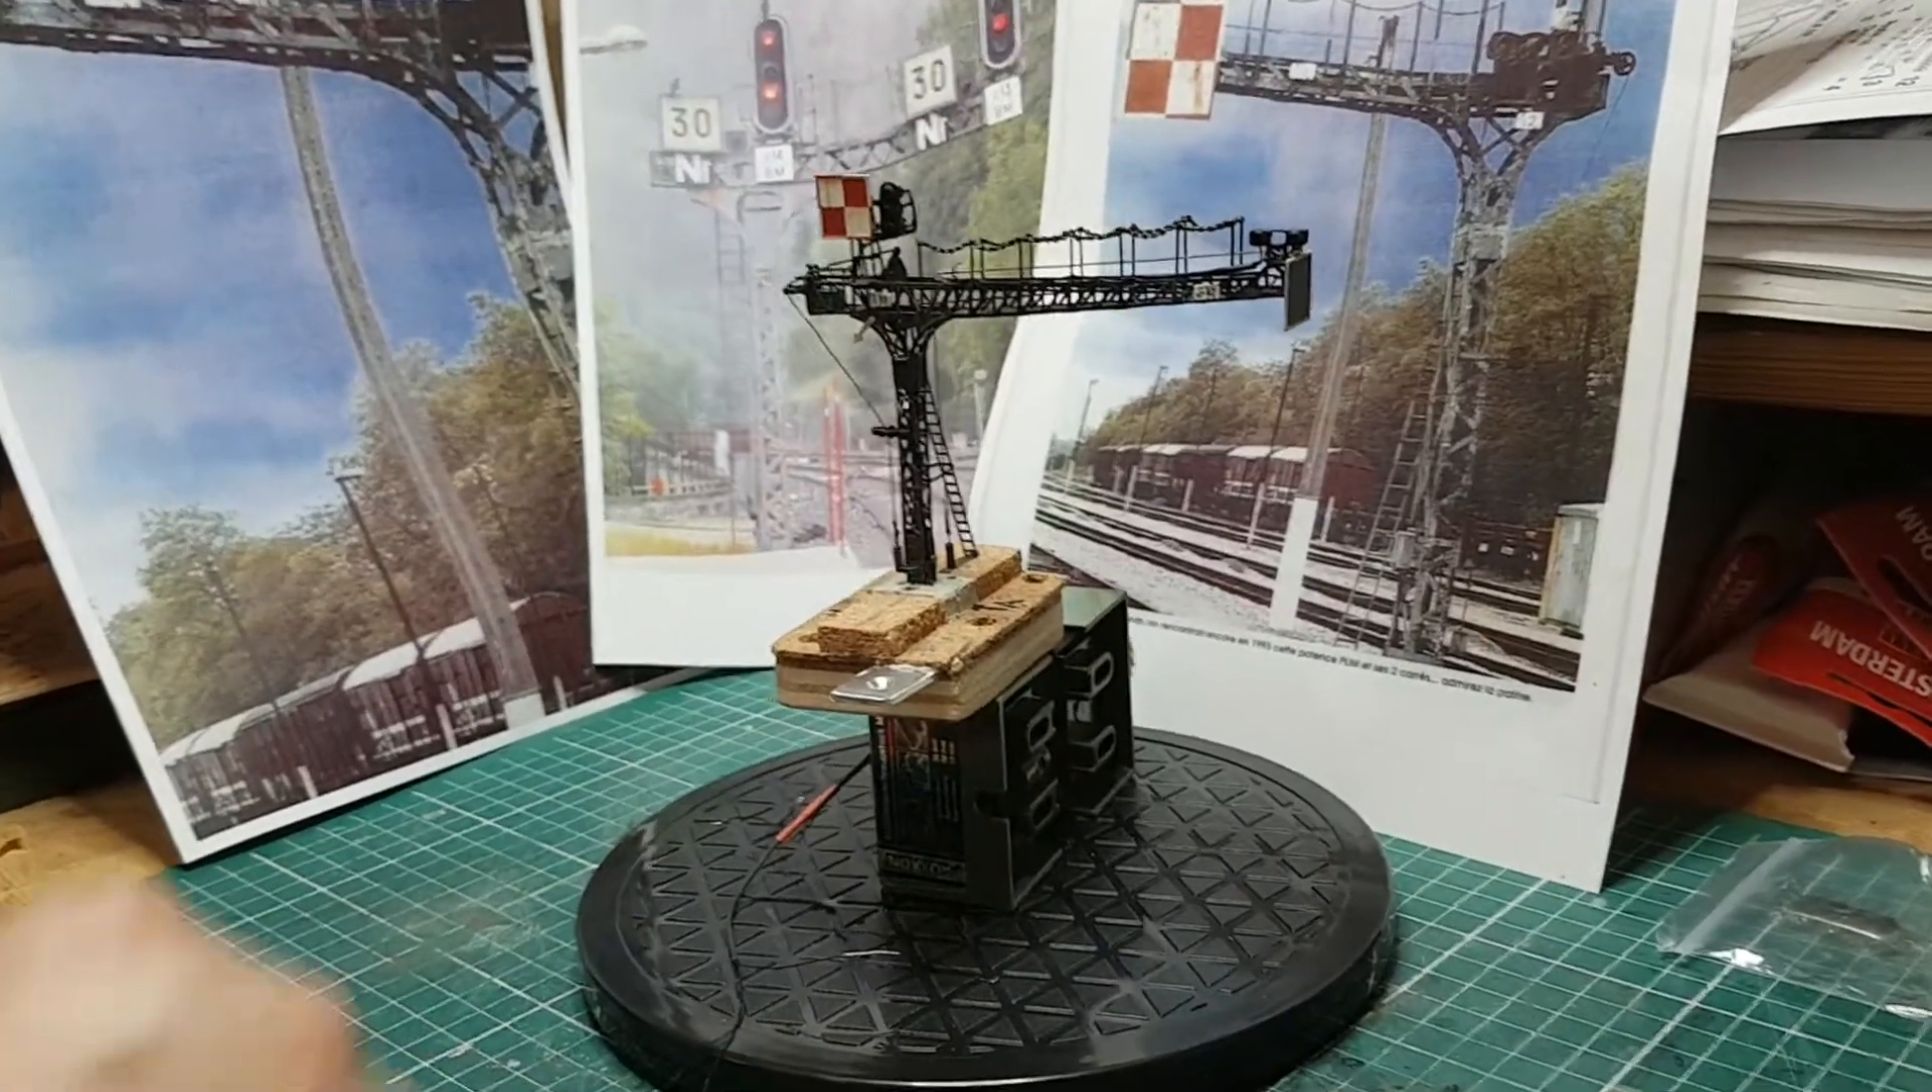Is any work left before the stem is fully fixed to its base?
No.